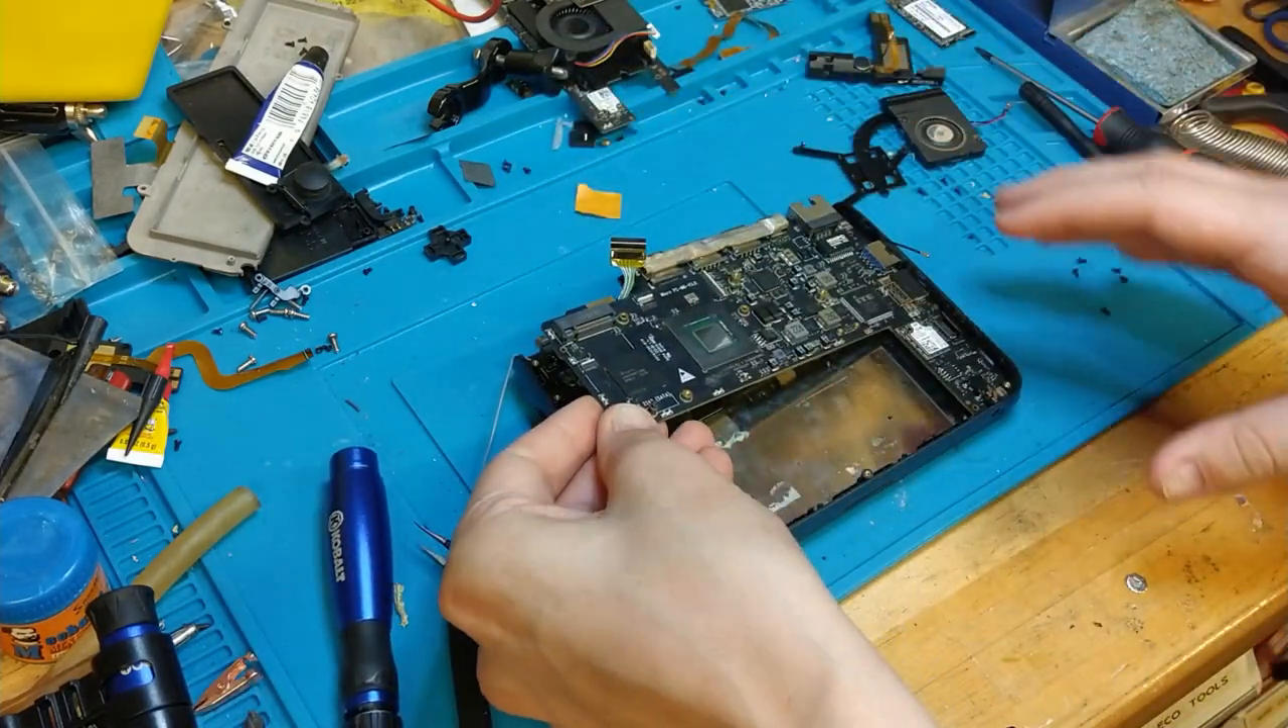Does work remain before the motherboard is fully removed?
Yes.